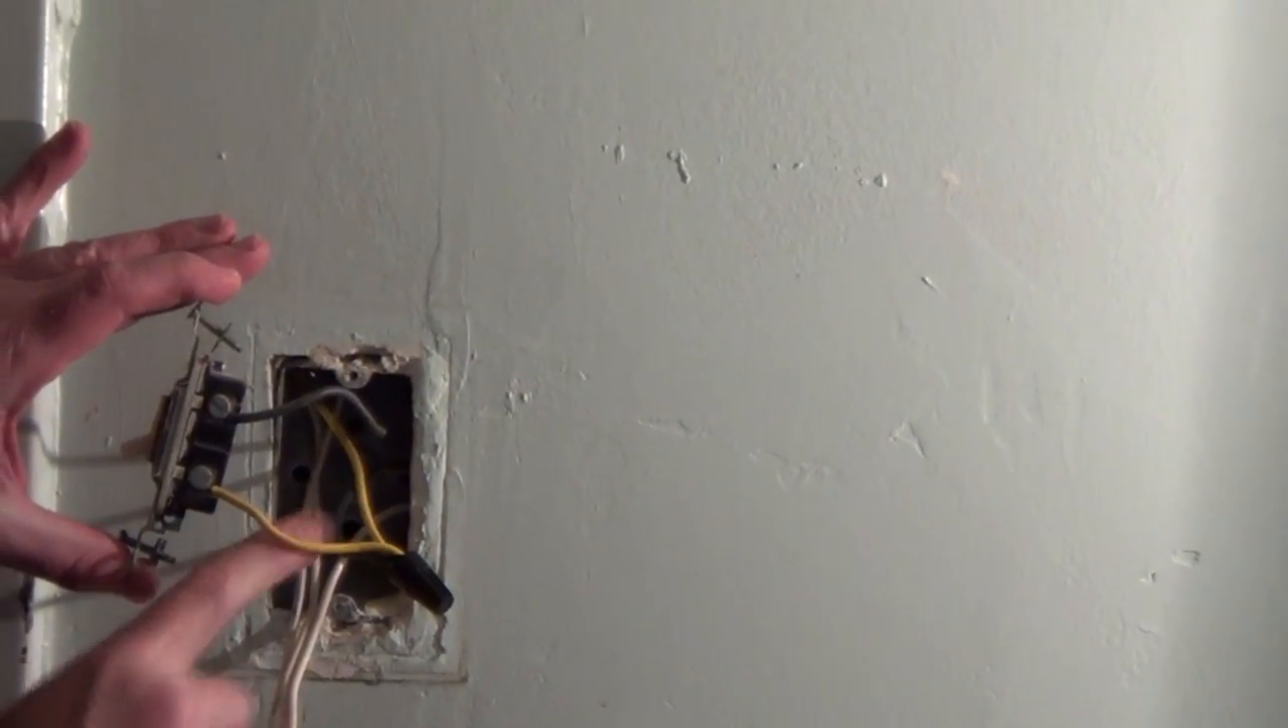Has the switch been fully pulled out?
Yes.